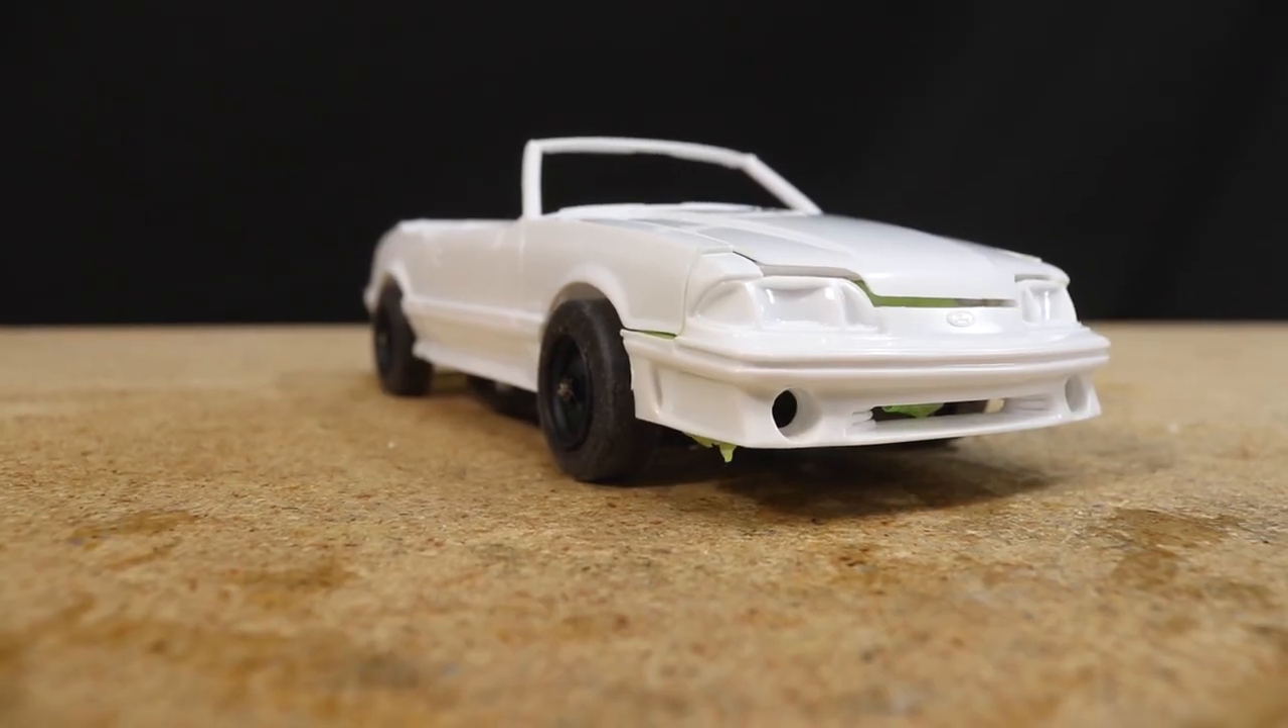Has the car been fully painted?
No.